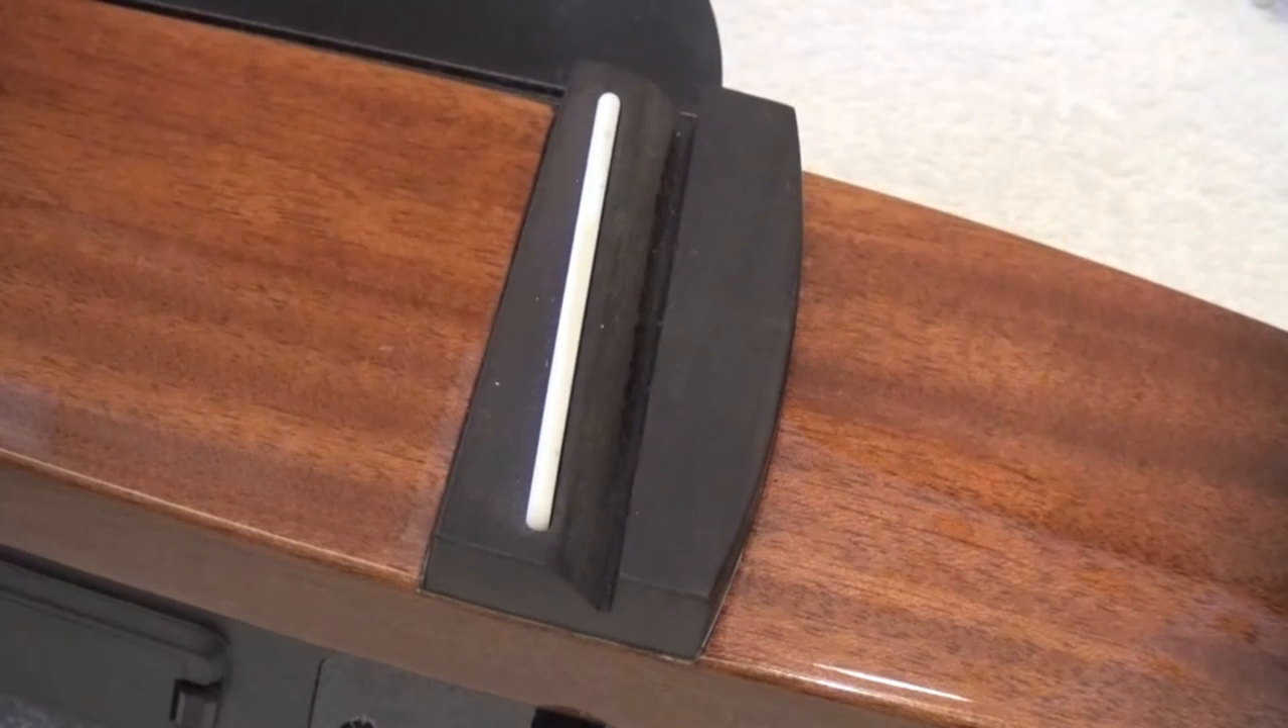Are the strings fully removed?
Yes.